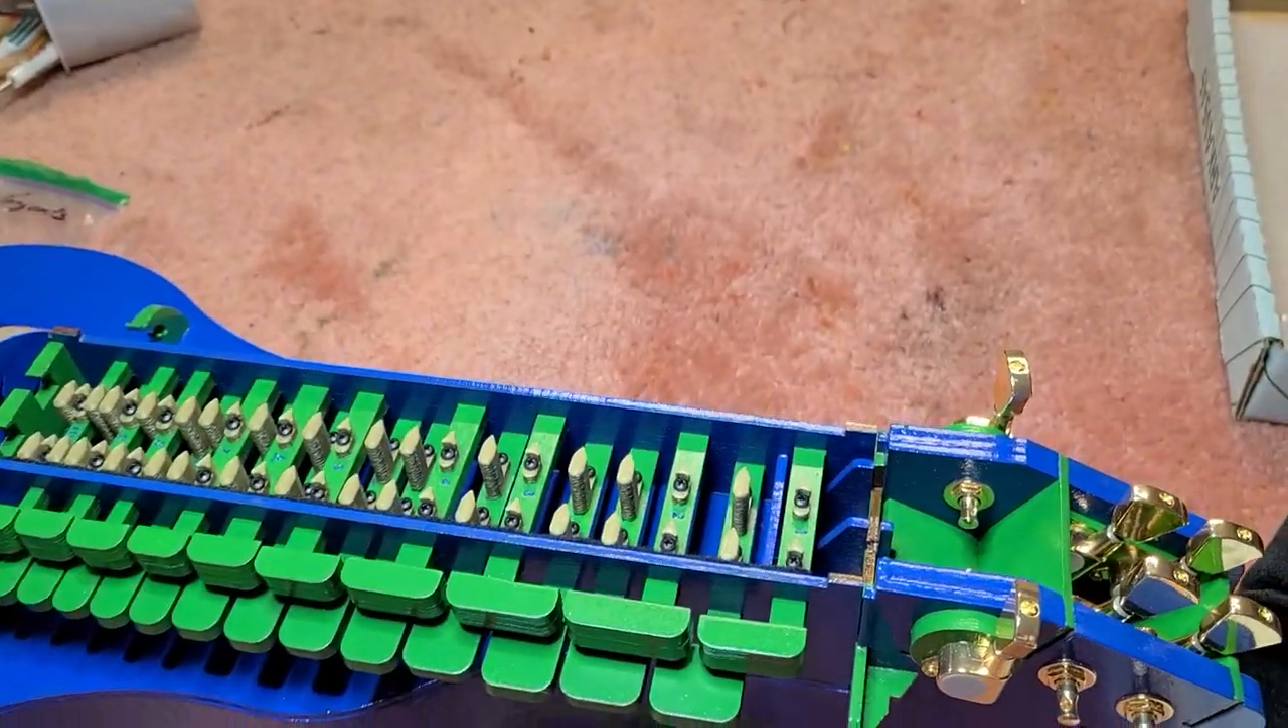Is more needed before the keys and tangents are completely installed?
No.